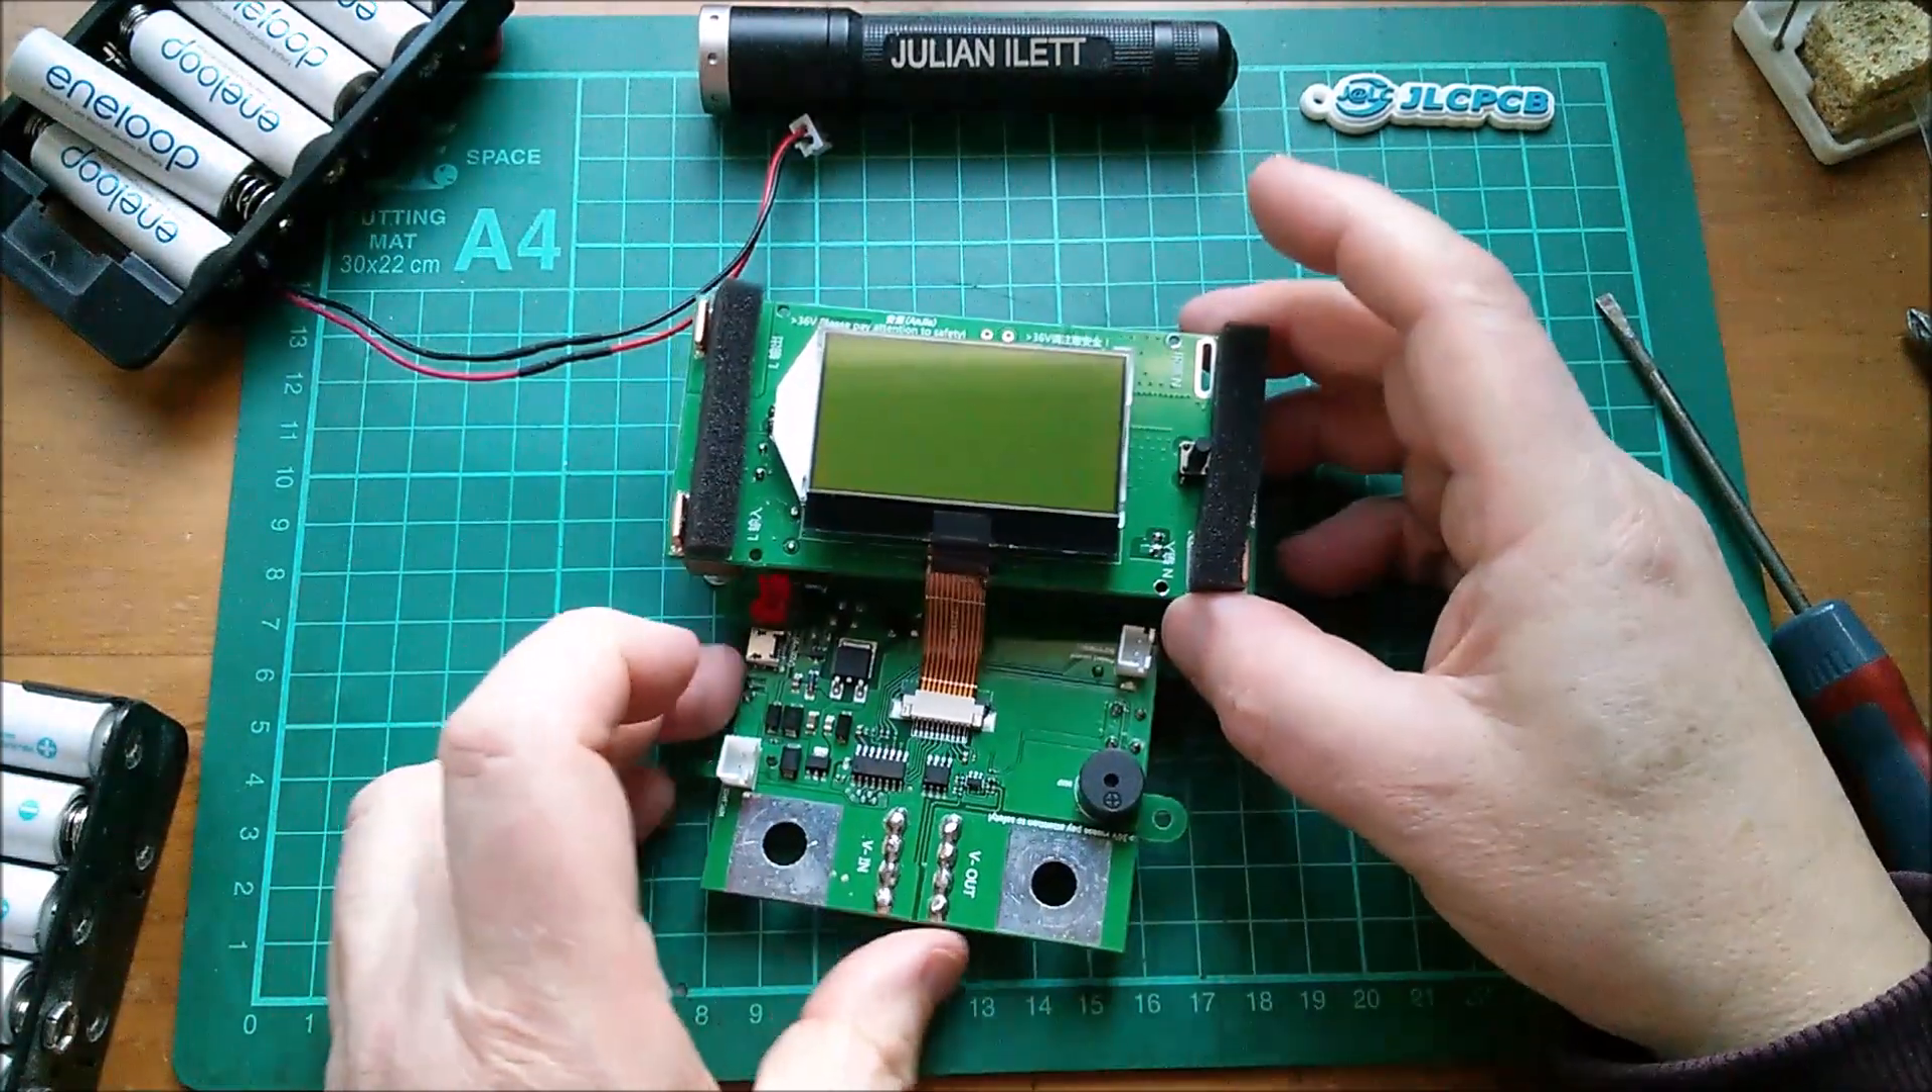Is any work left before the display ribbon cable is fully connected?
No.